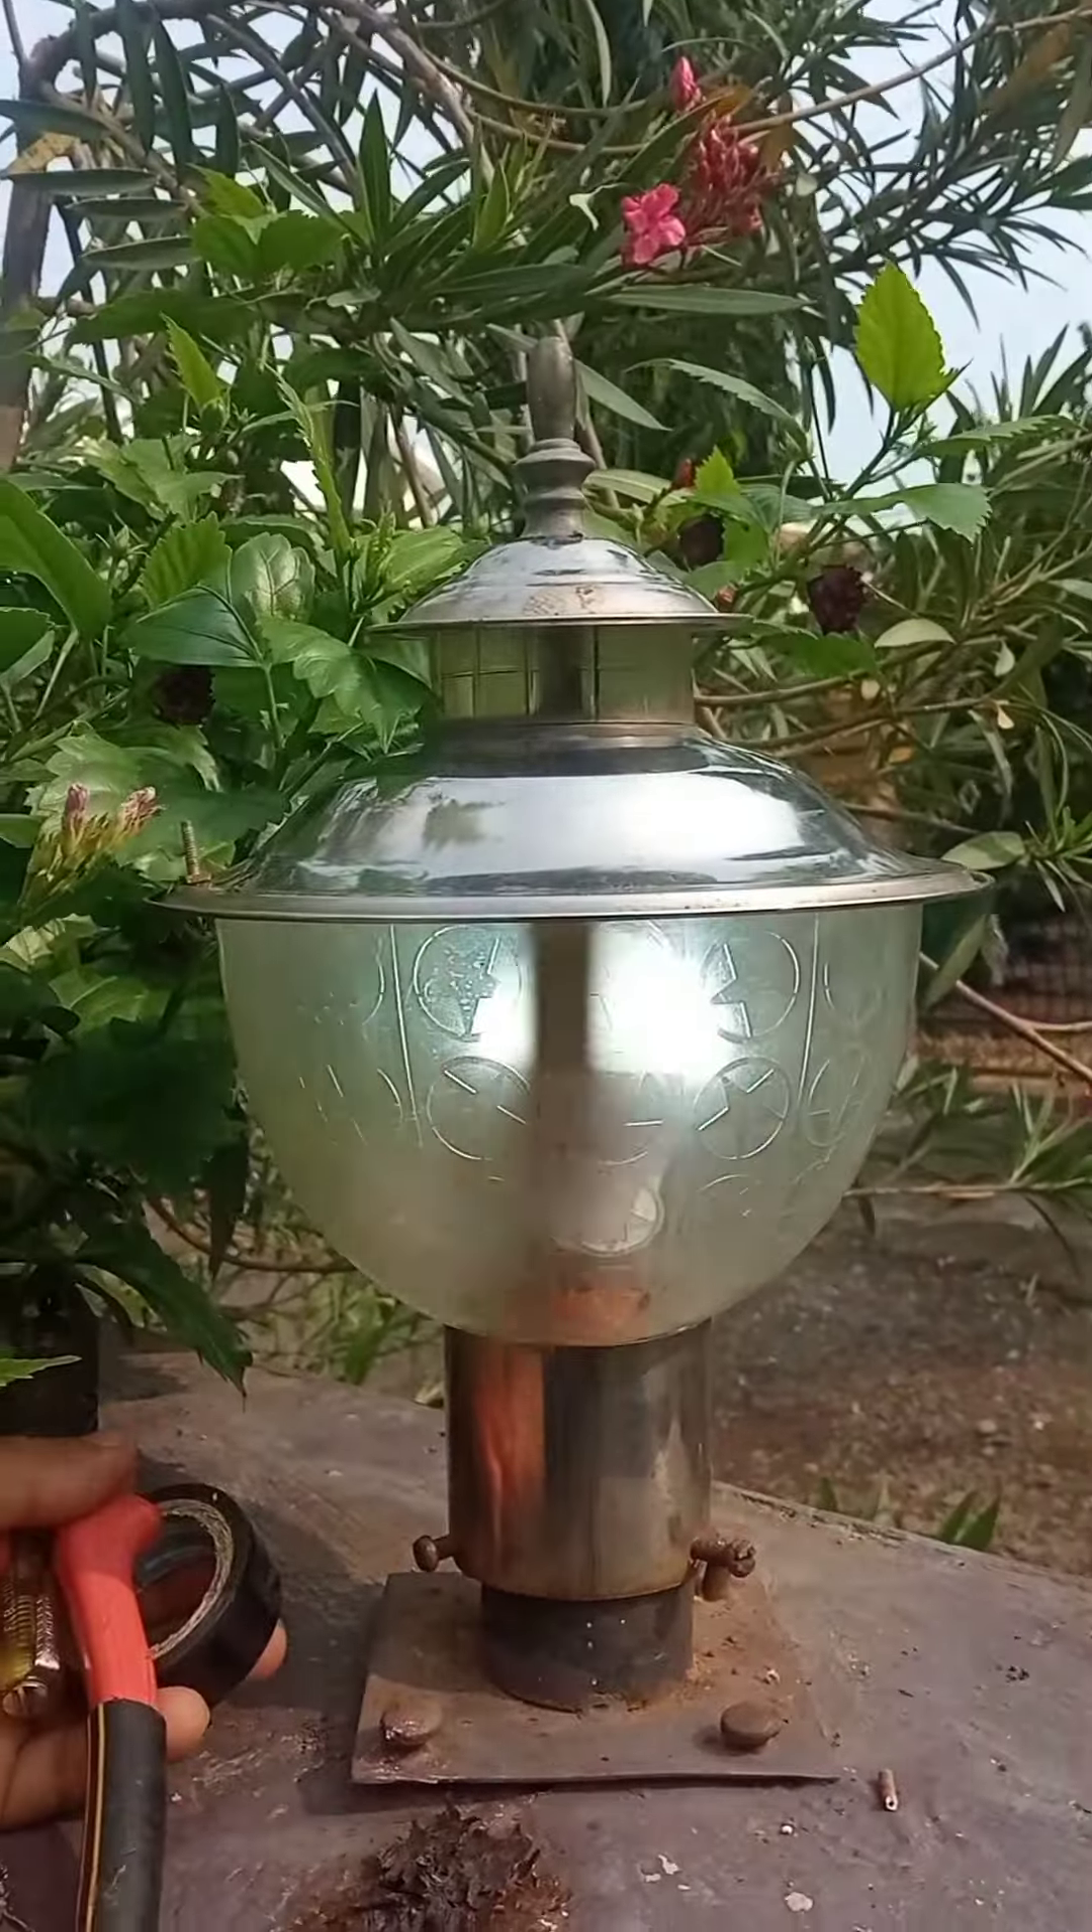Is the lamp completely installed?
Yes.